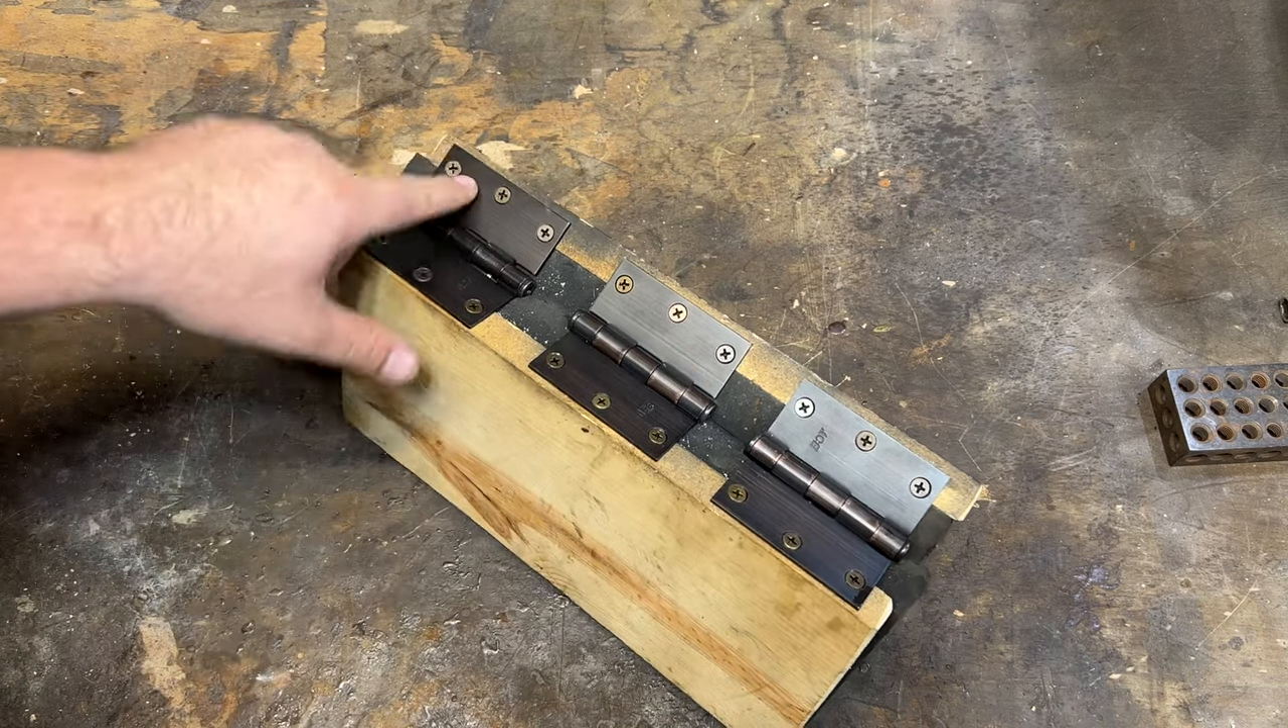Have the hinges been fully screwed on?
Yes.